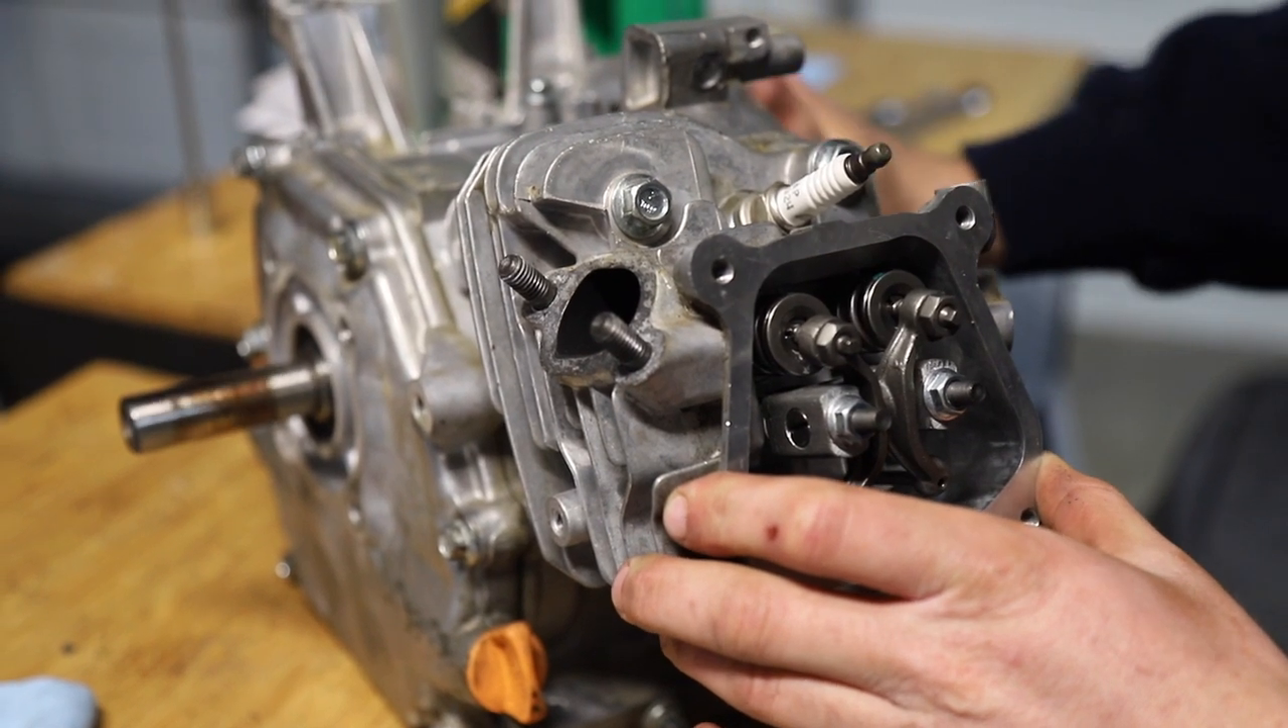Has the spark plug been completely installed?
Yes.